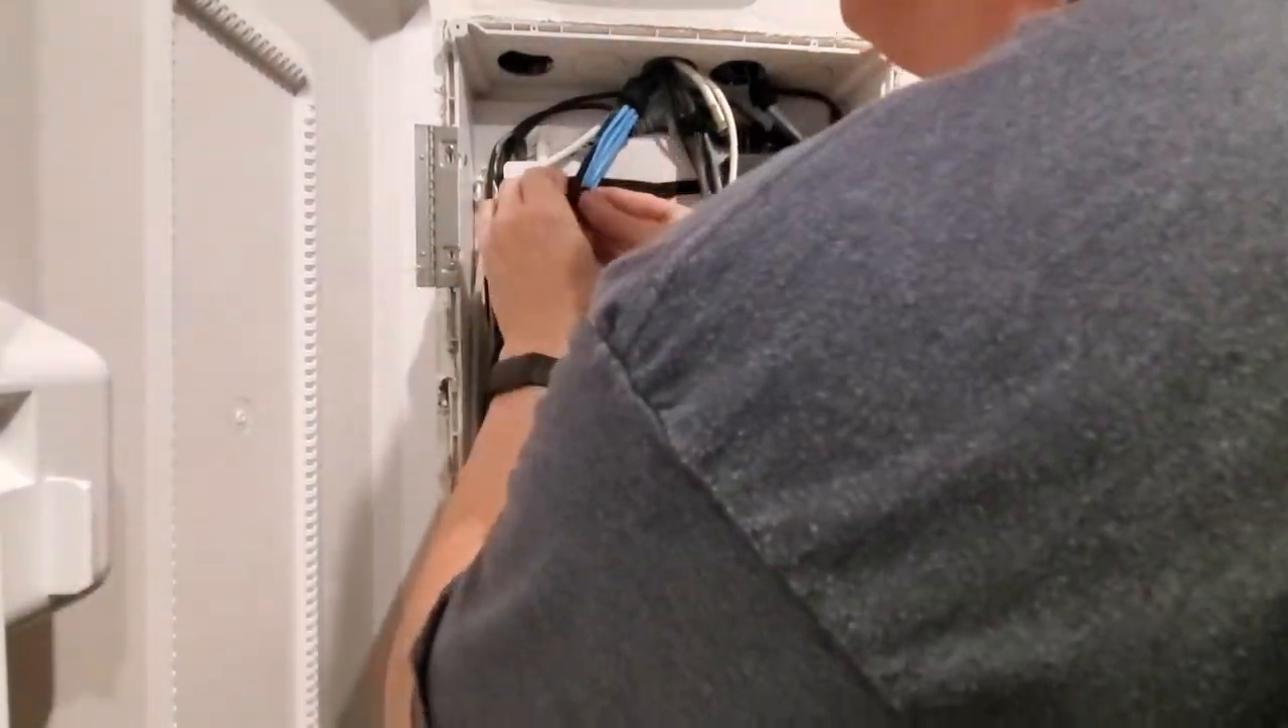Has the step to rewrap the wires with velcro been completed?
No.